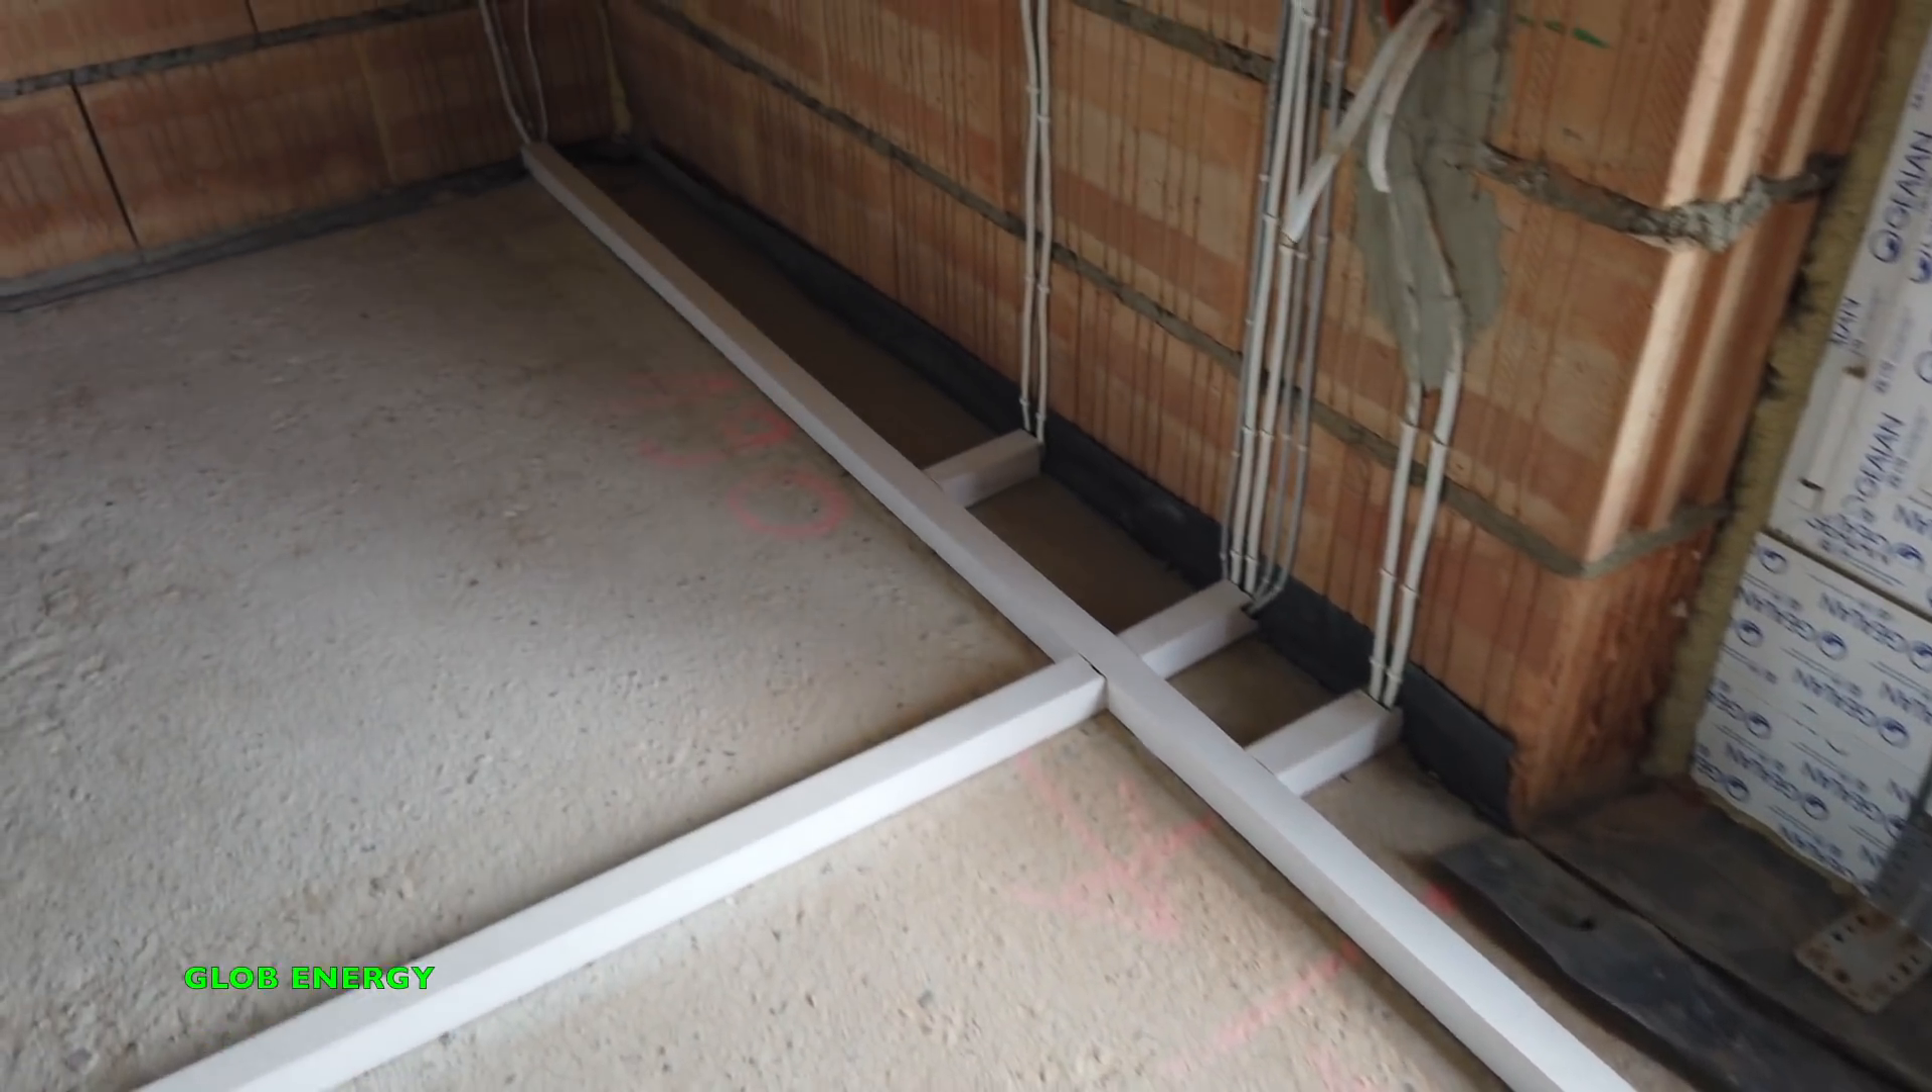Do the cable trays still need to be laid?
No.